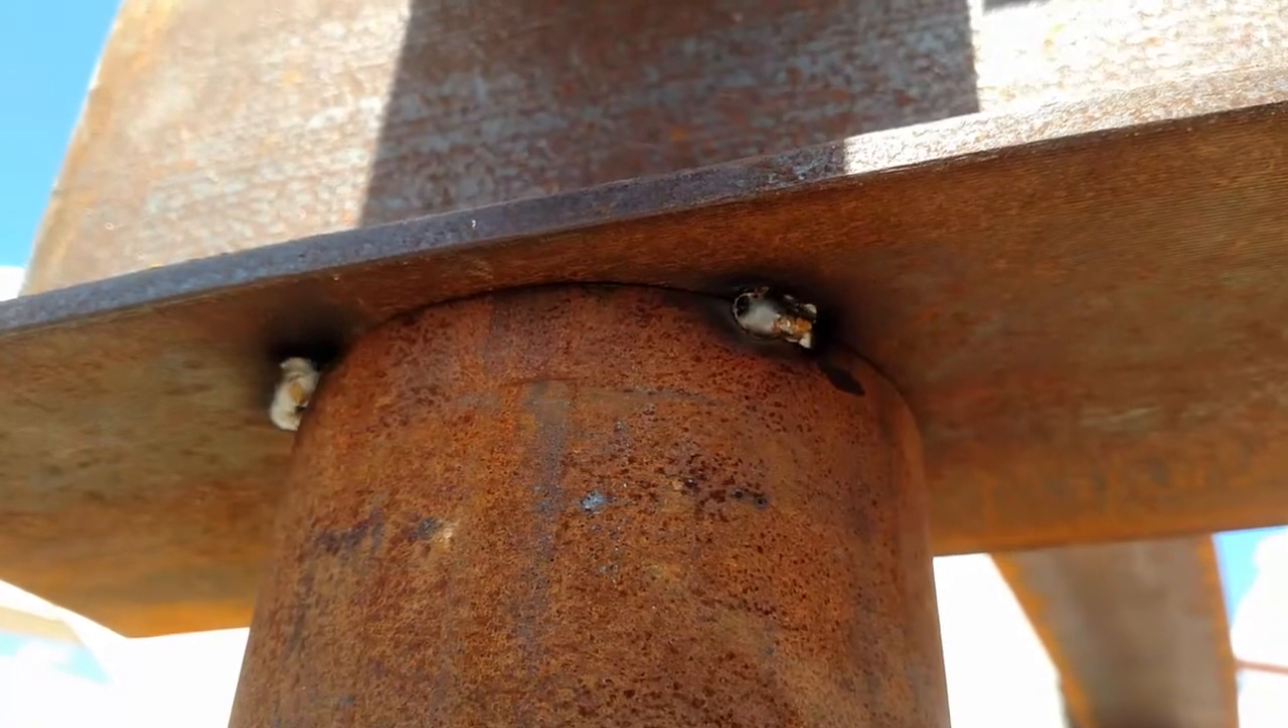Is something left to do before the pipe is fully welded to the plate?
Yes.